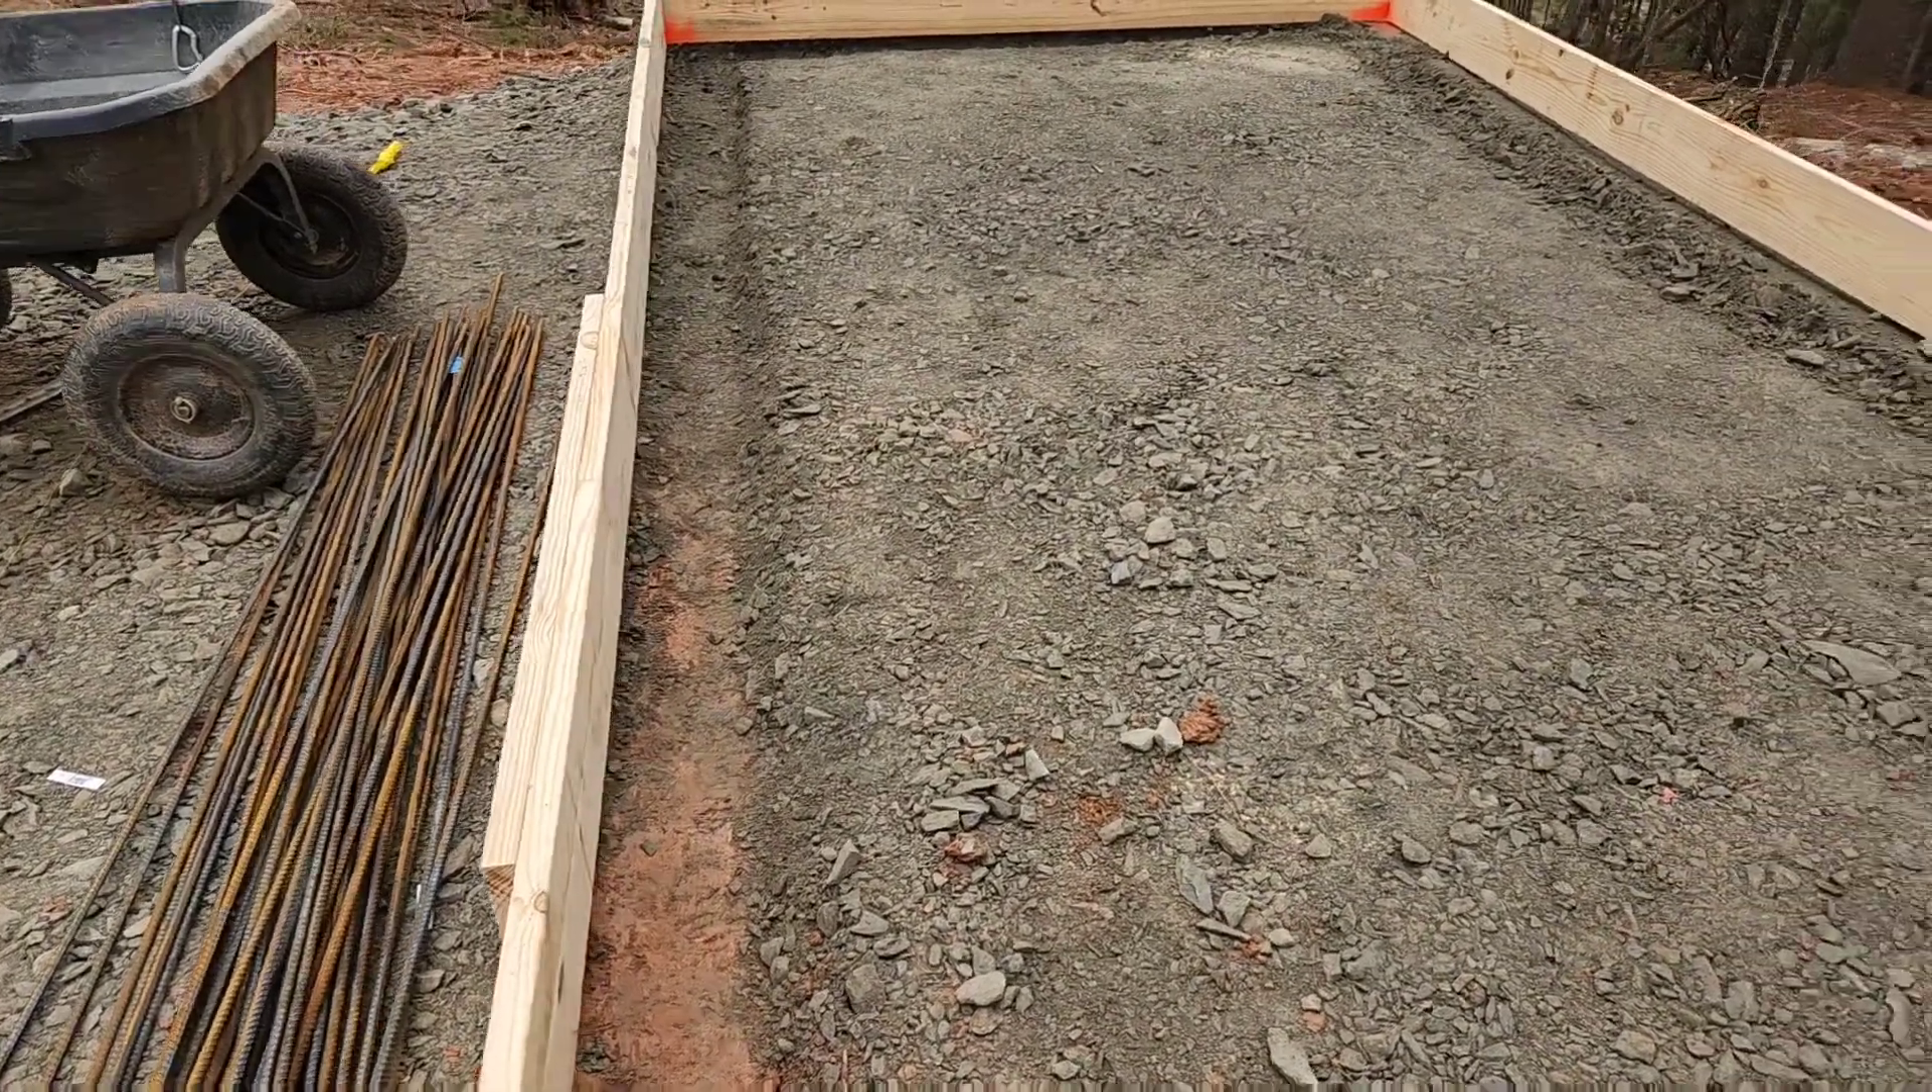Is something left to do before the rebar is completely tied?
Yes.